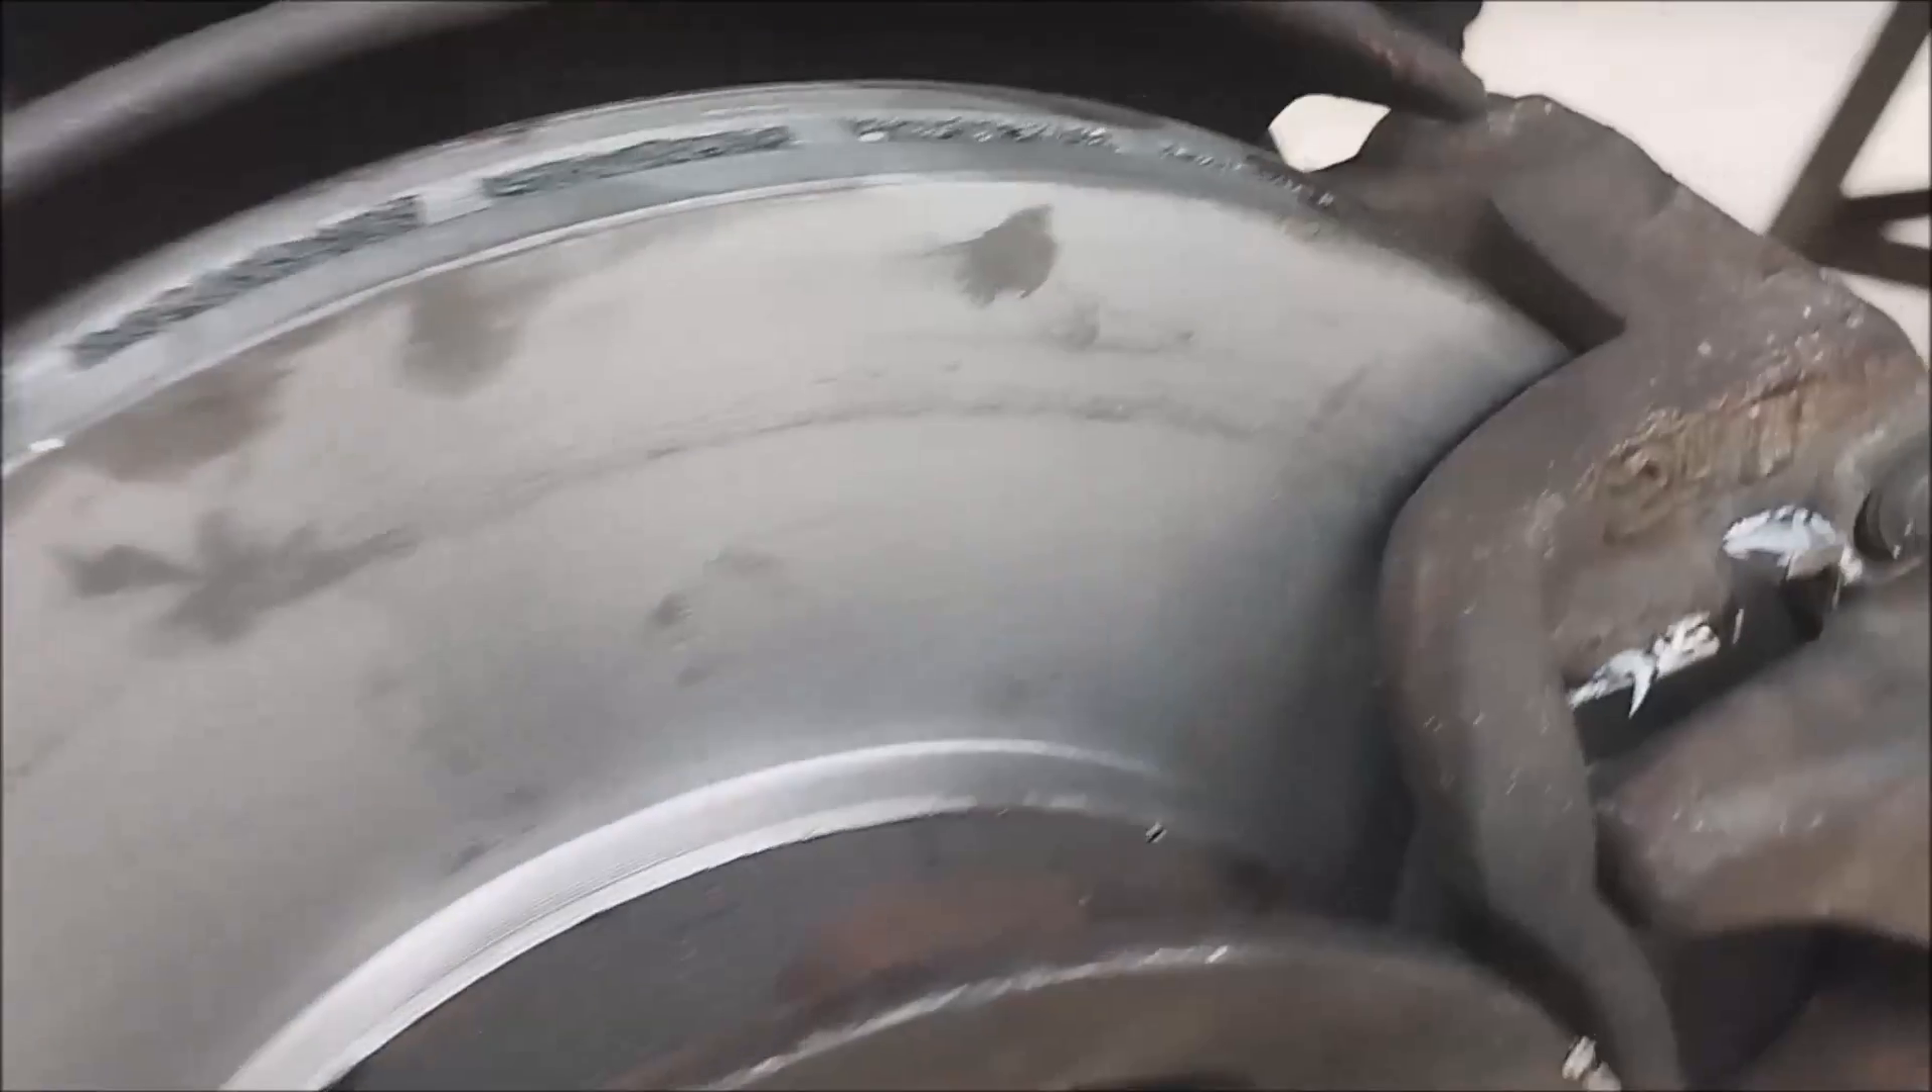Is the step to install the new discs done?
Yes.